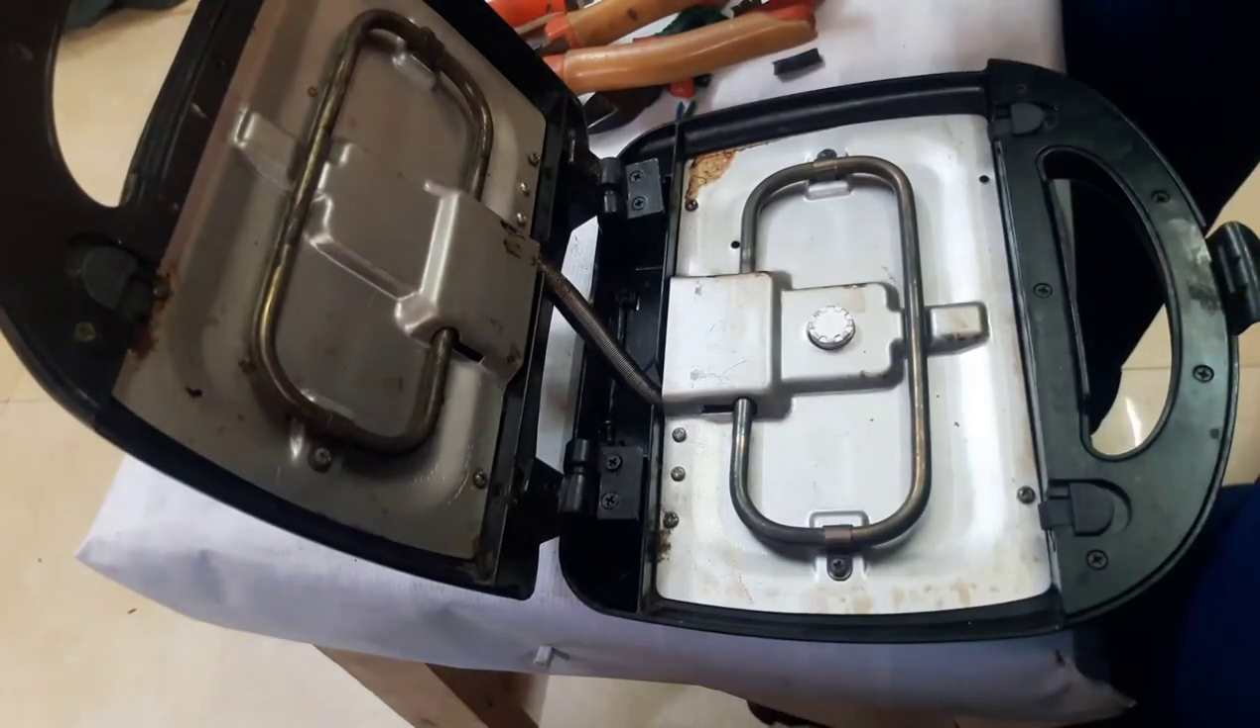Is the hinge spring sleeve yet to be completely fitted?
No.